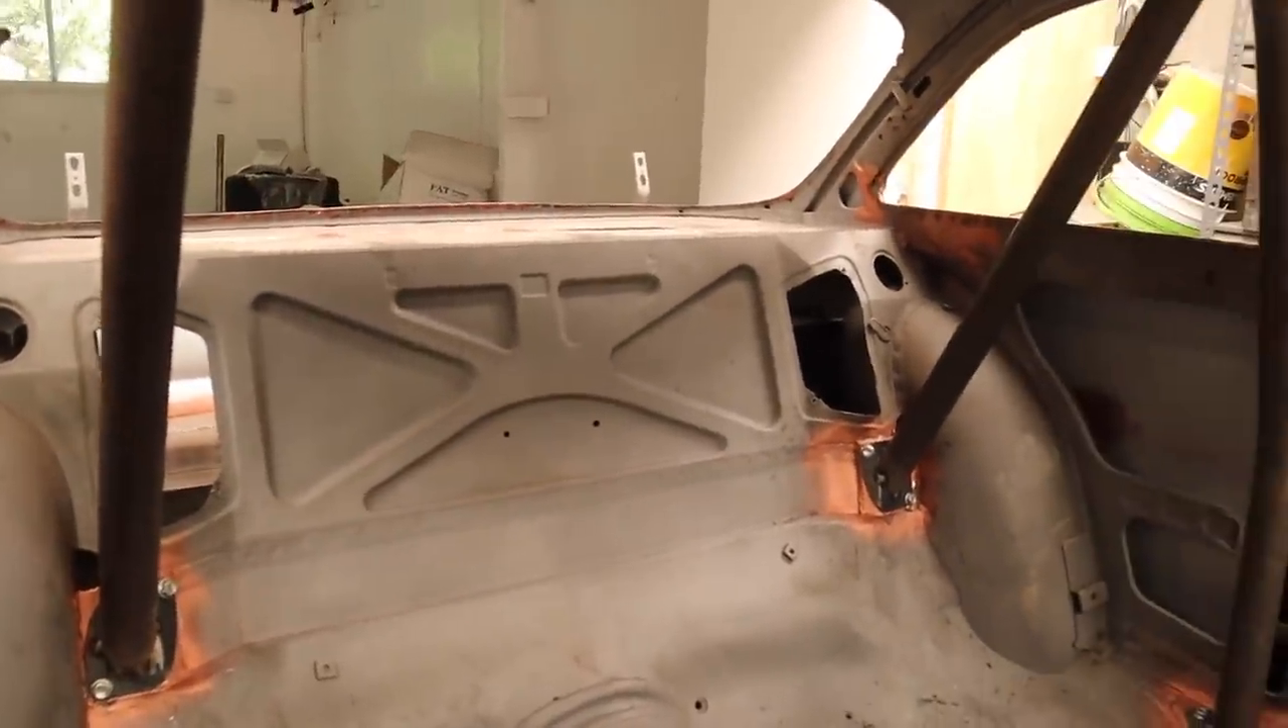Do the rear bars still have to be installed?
No.